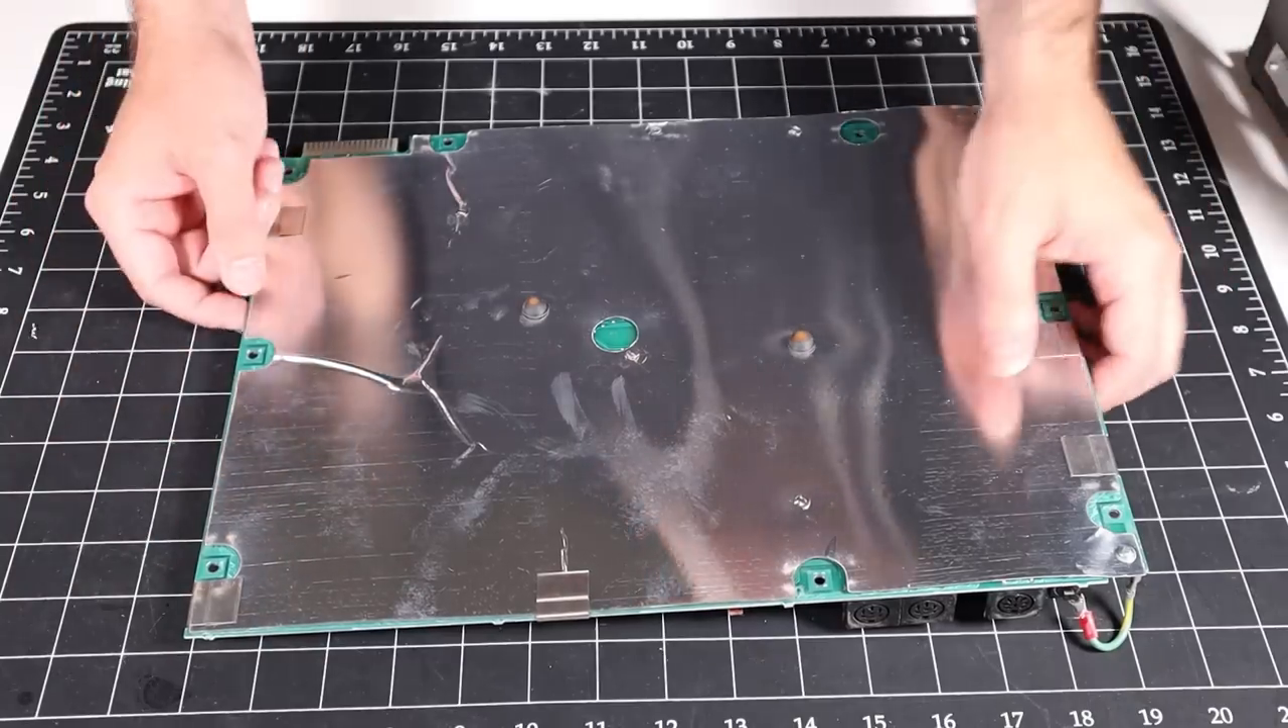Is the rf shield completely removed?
No.